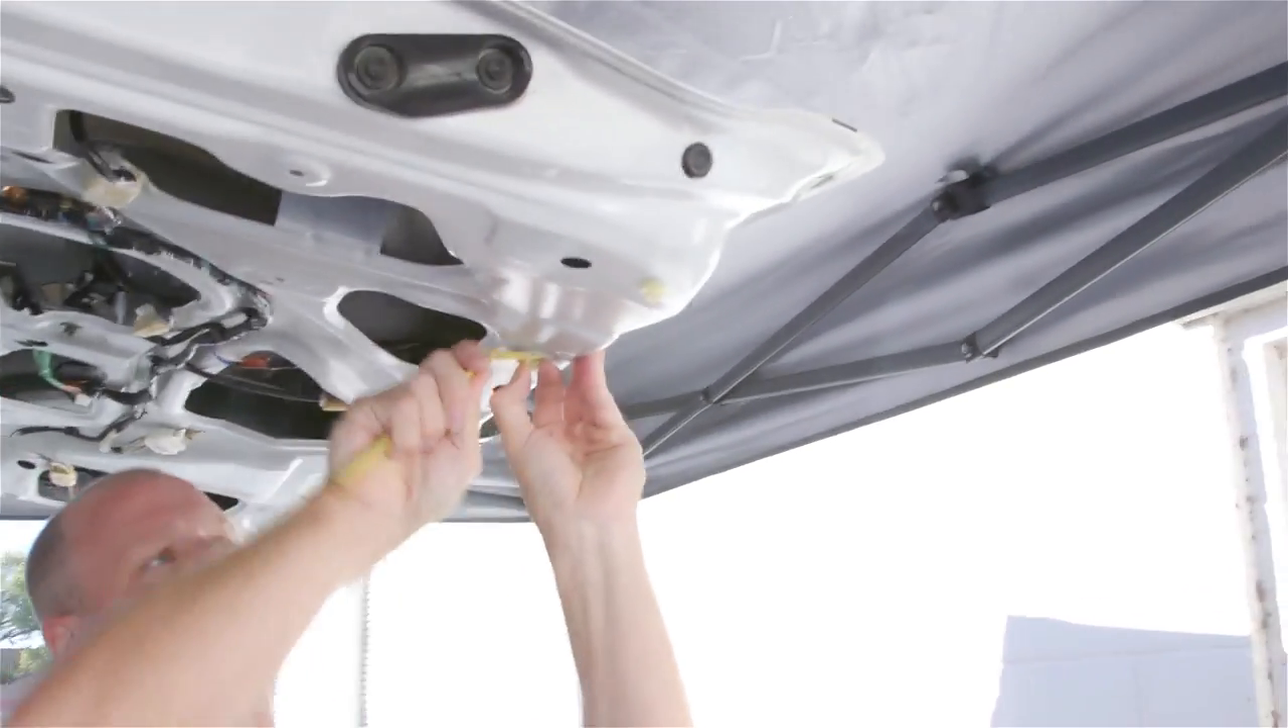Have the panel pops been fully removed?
No.